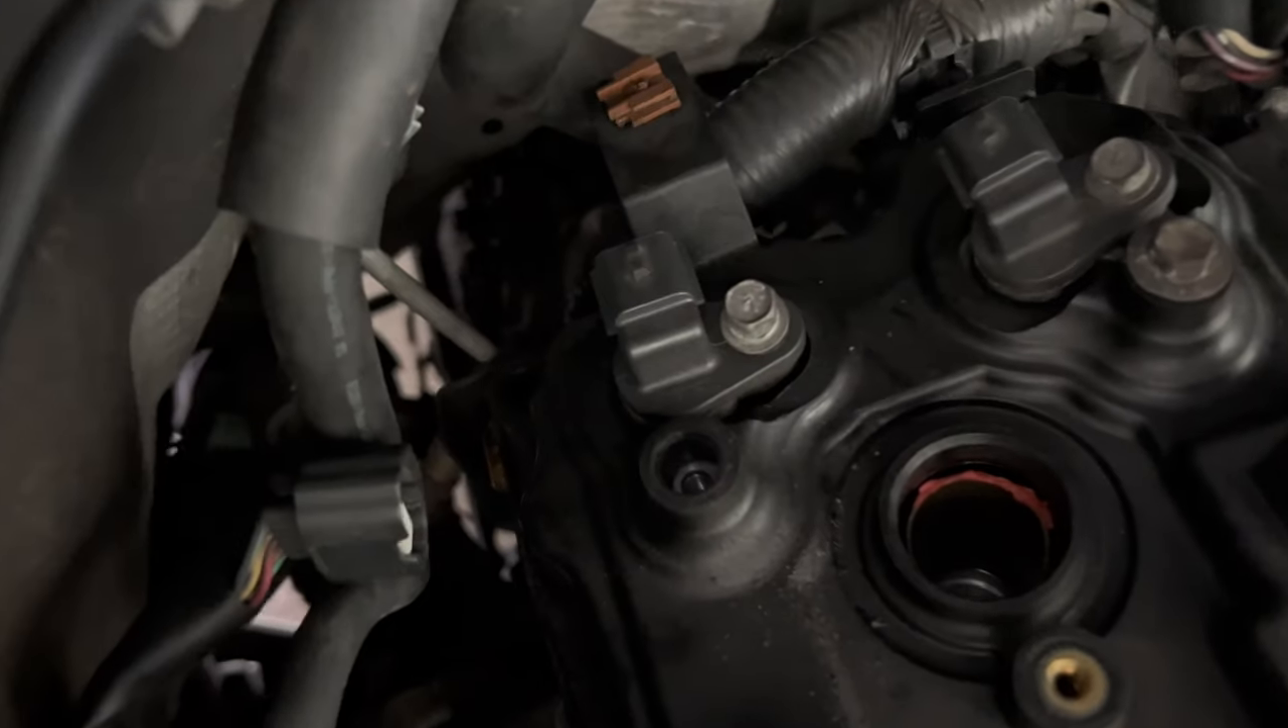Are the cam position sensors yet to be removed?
Yes.